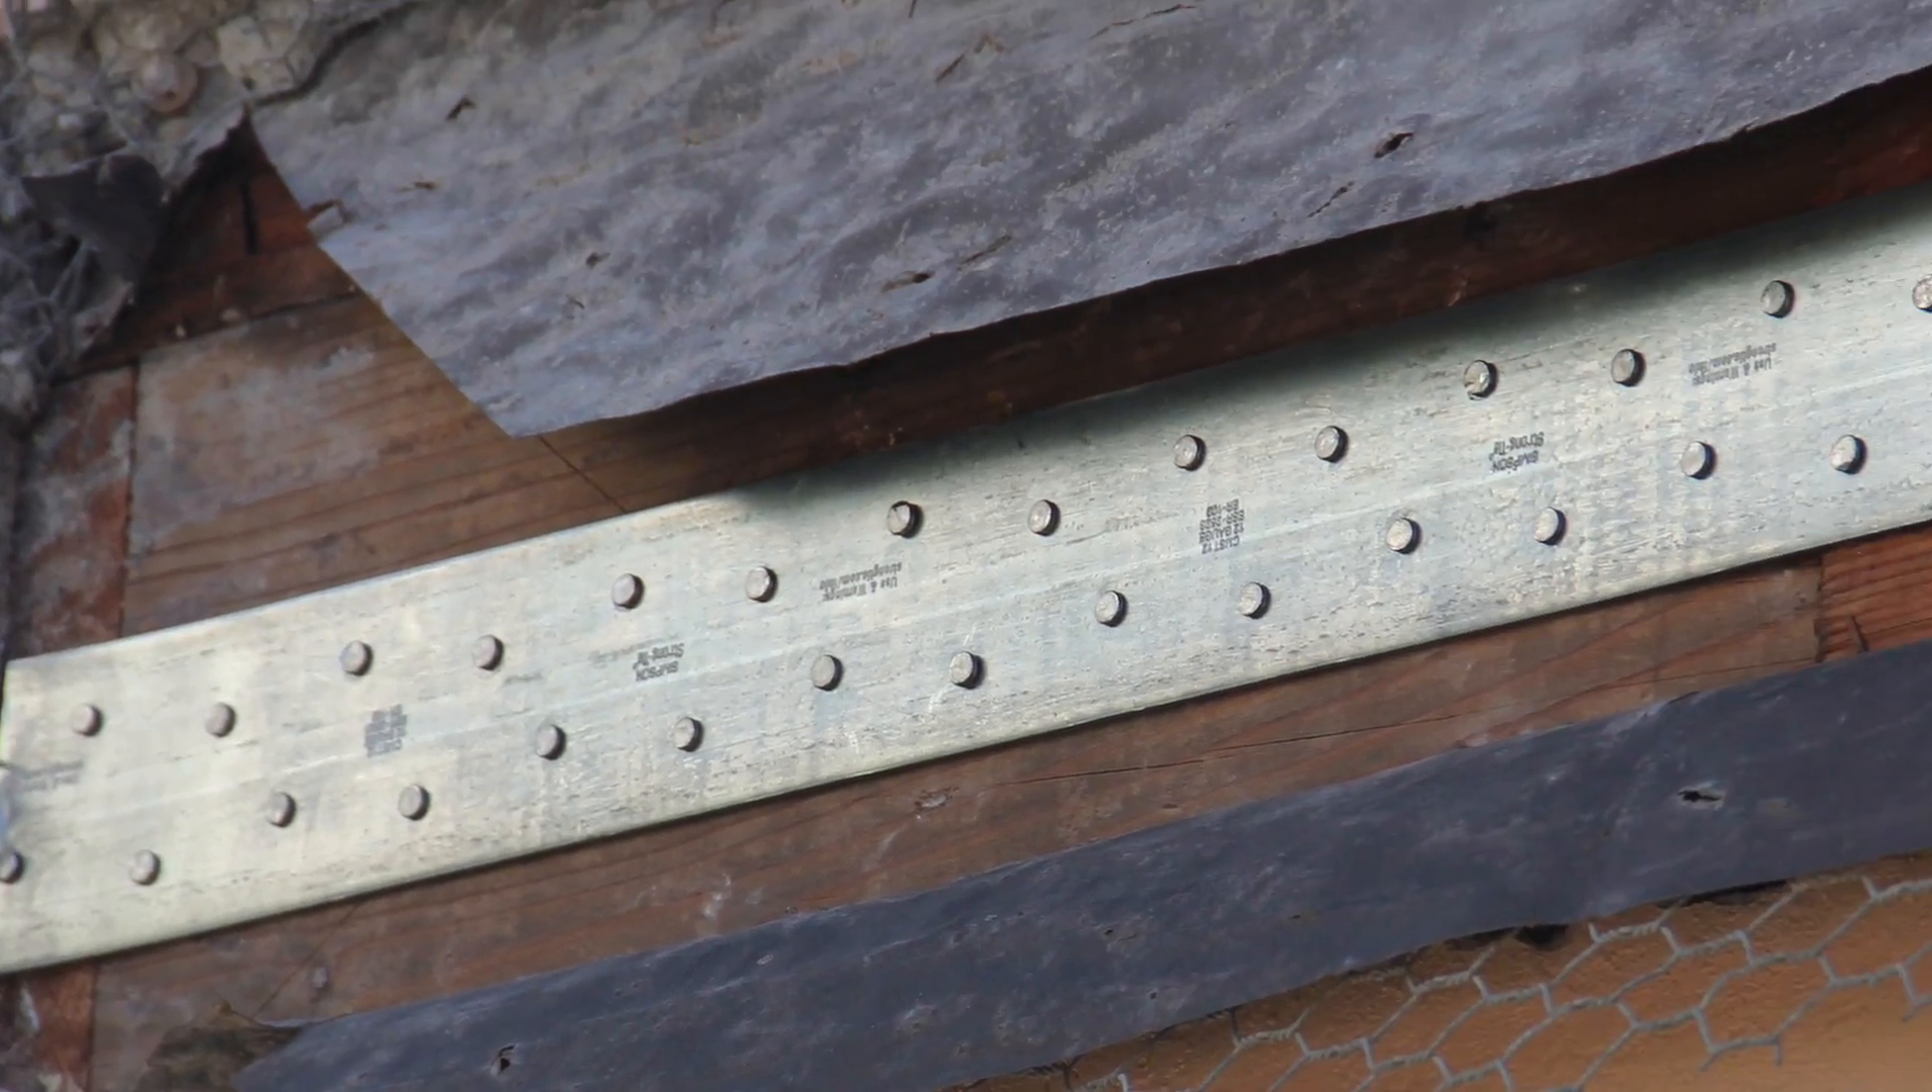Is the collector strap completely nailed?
Yes.